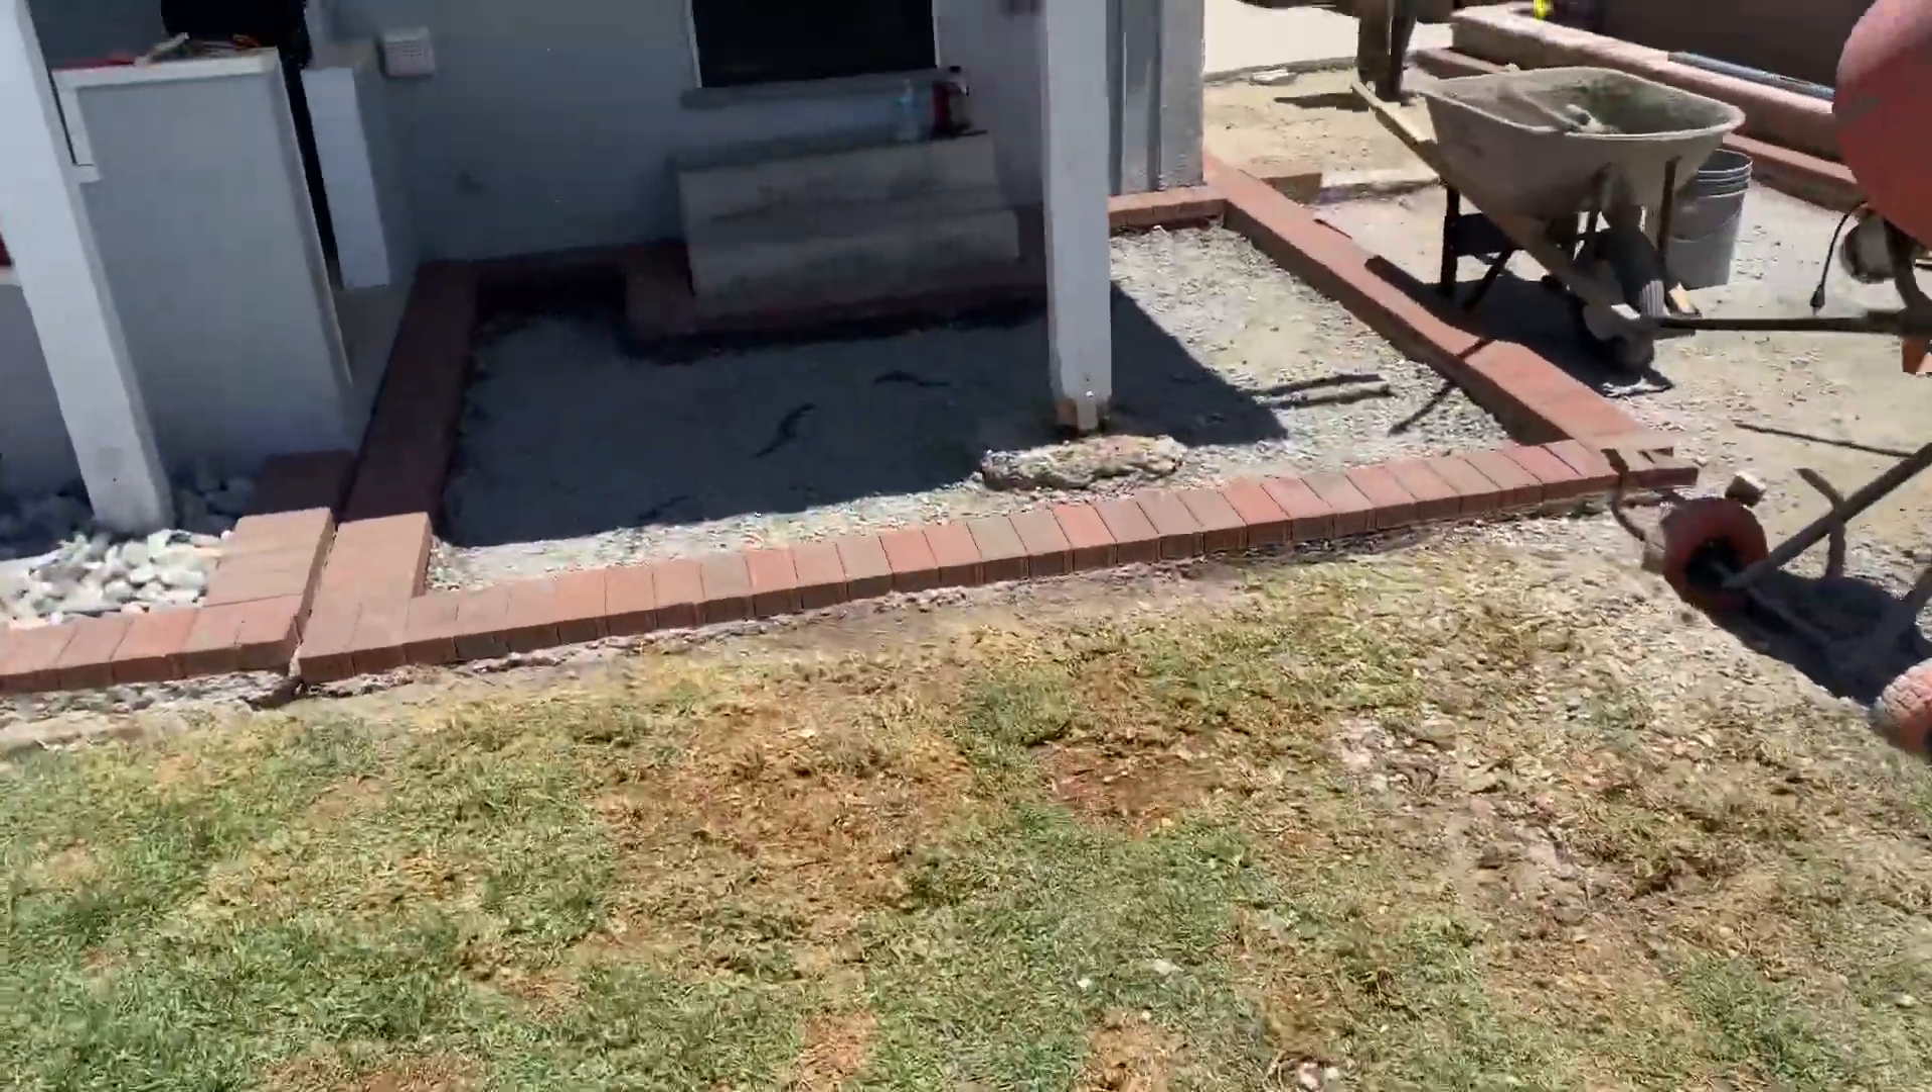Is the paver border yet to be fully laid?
No.